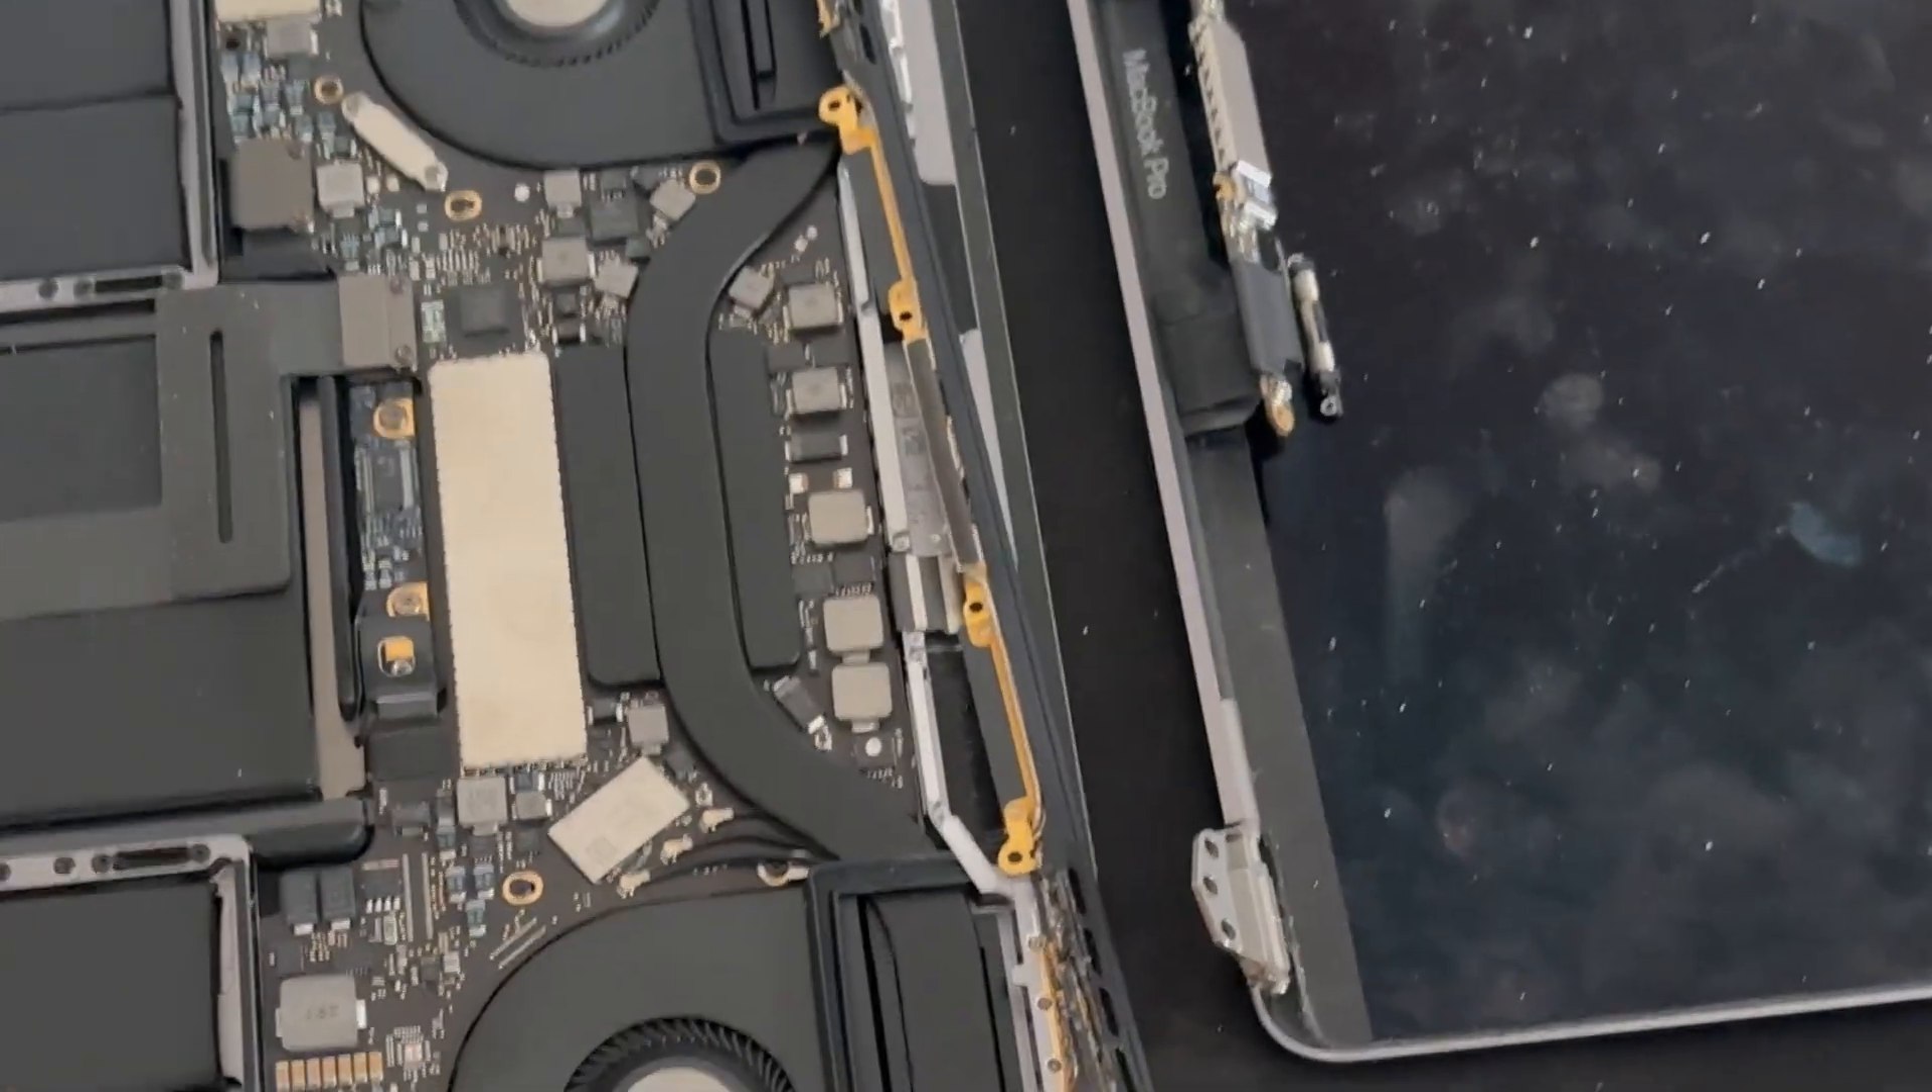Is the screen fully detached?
Yes.